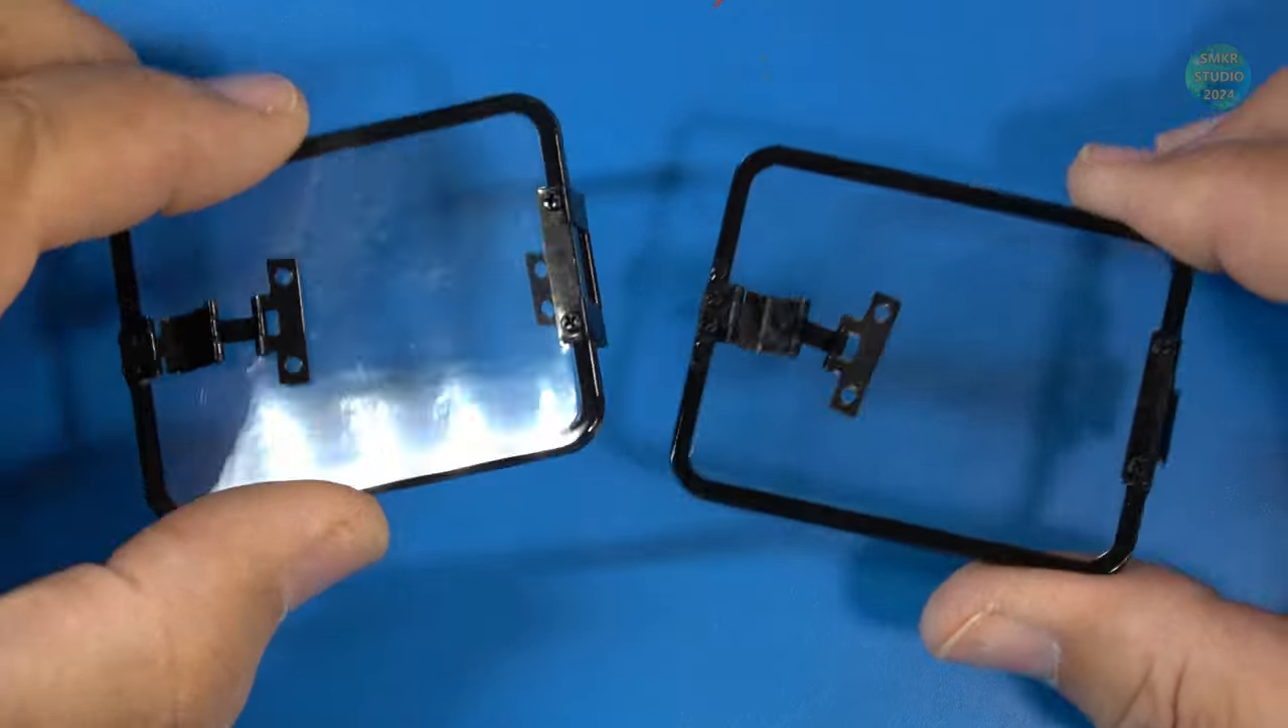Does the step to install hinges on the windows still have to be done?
No.